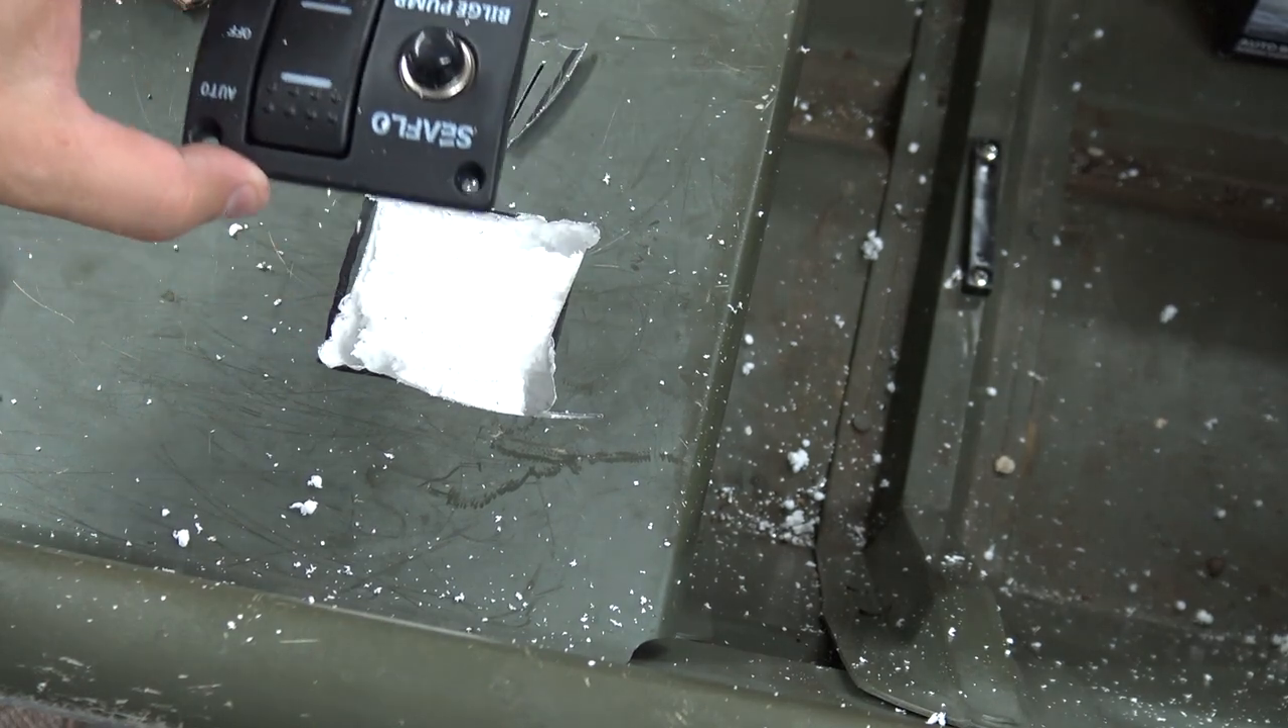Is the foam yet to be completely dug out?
Yes.